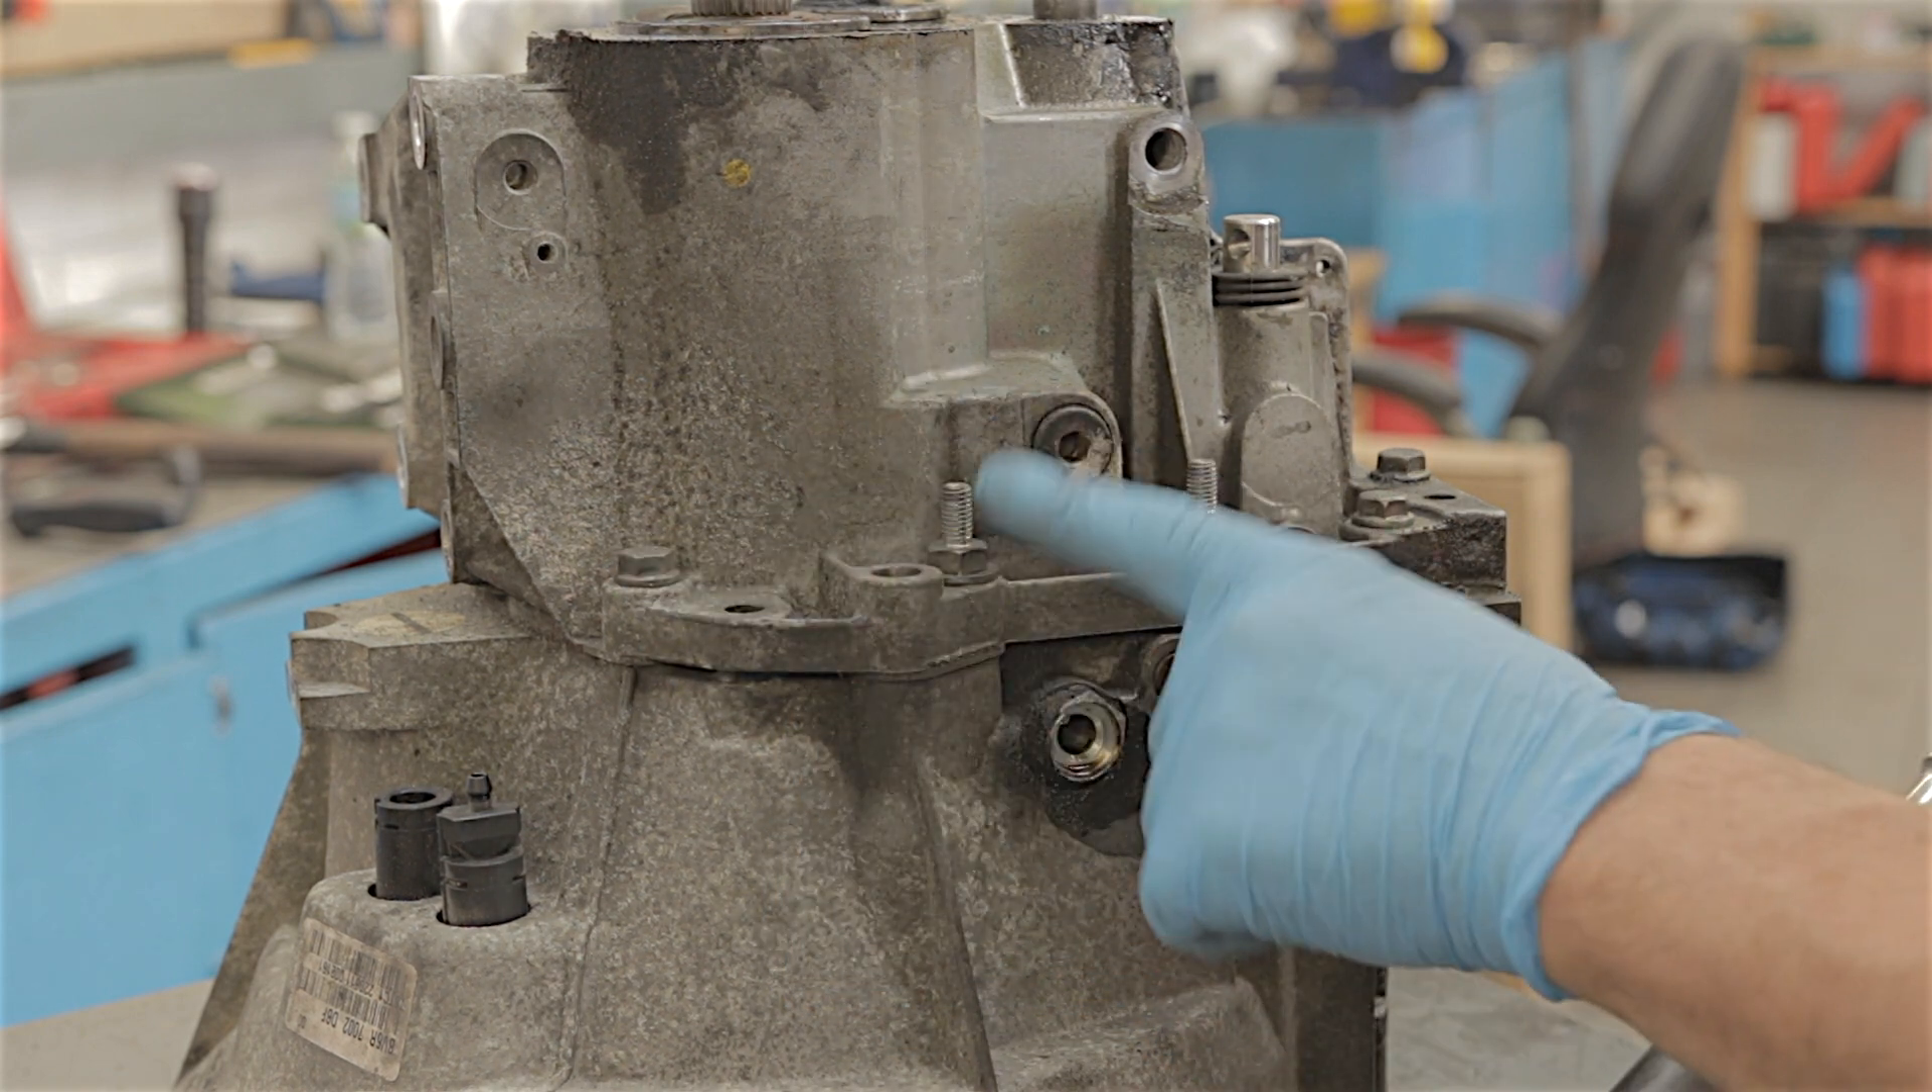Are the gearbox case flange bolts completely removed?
No.